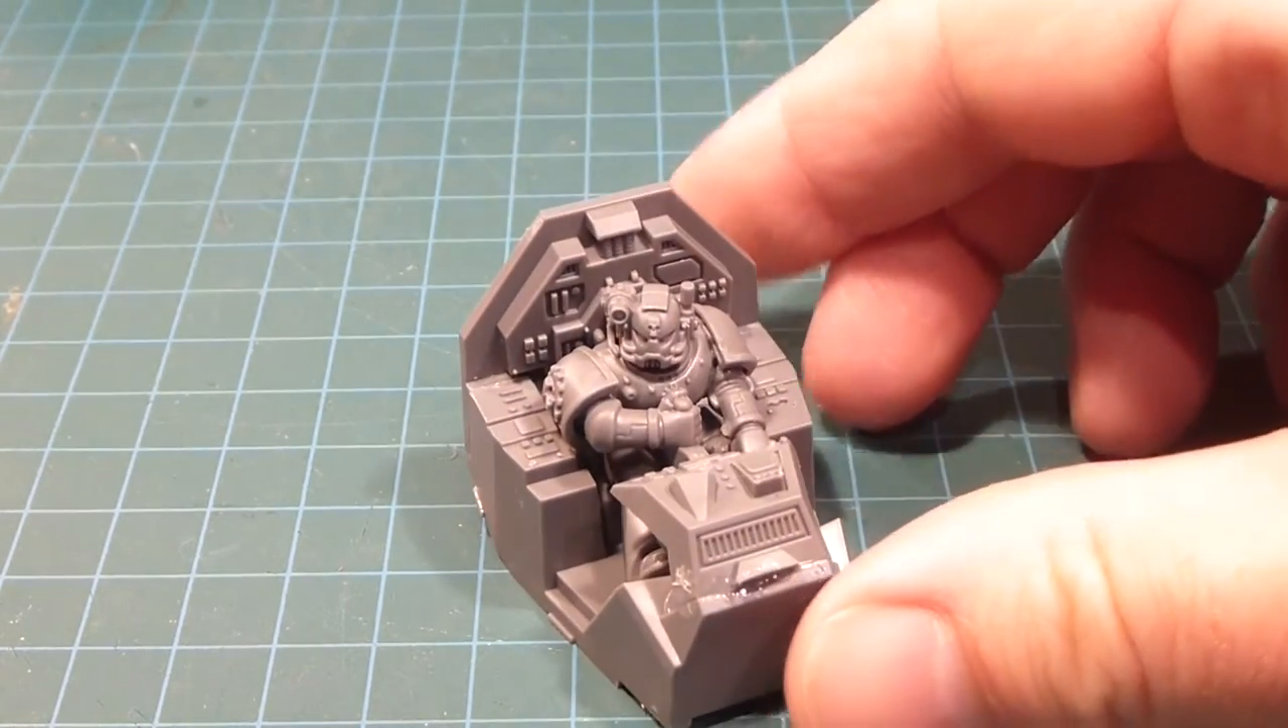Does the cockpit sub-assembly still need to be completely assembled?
No.